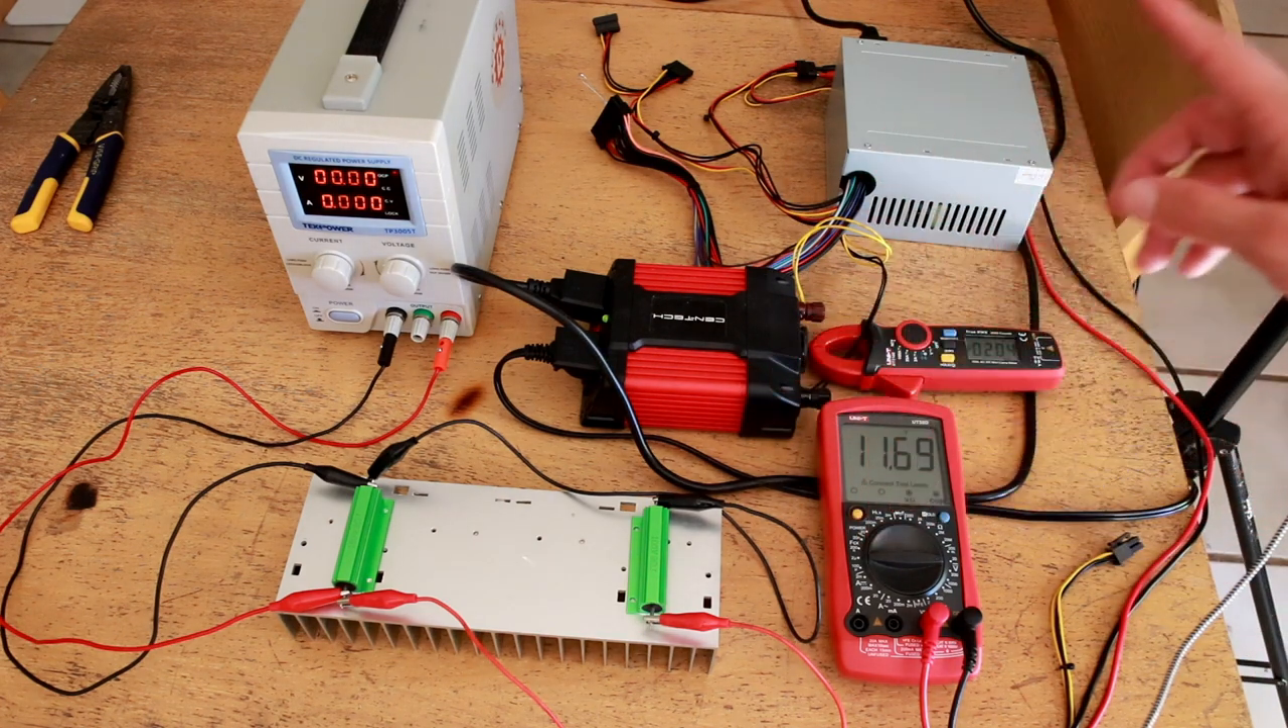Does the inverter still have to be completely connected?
No.